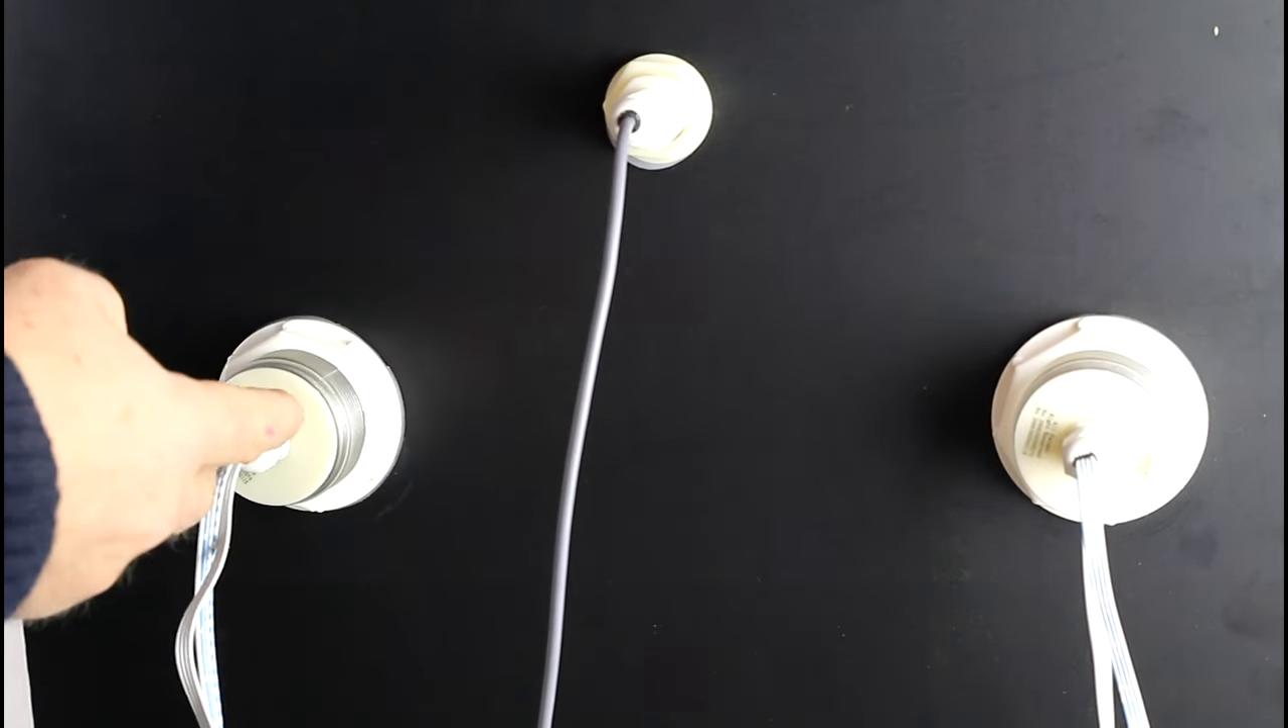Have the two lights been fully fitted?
Yes.